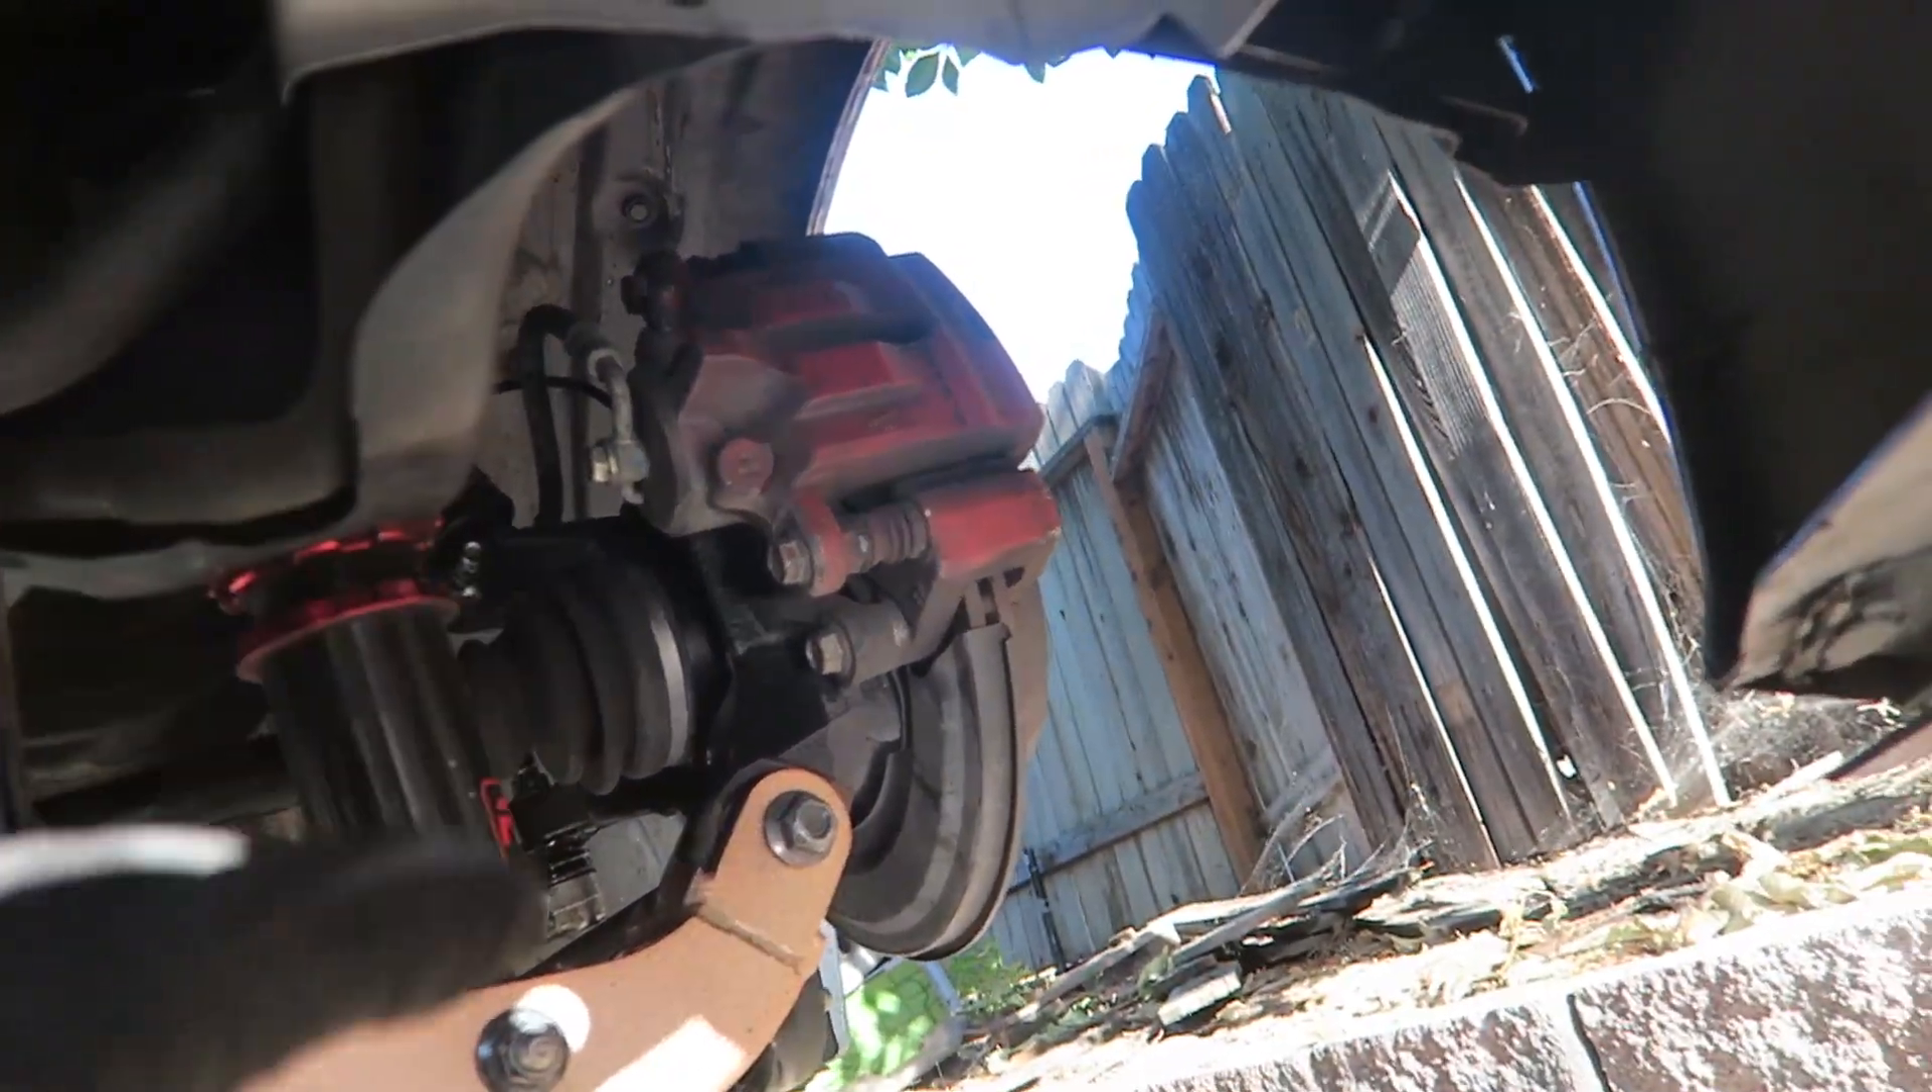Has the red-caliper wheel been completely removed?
Yes.